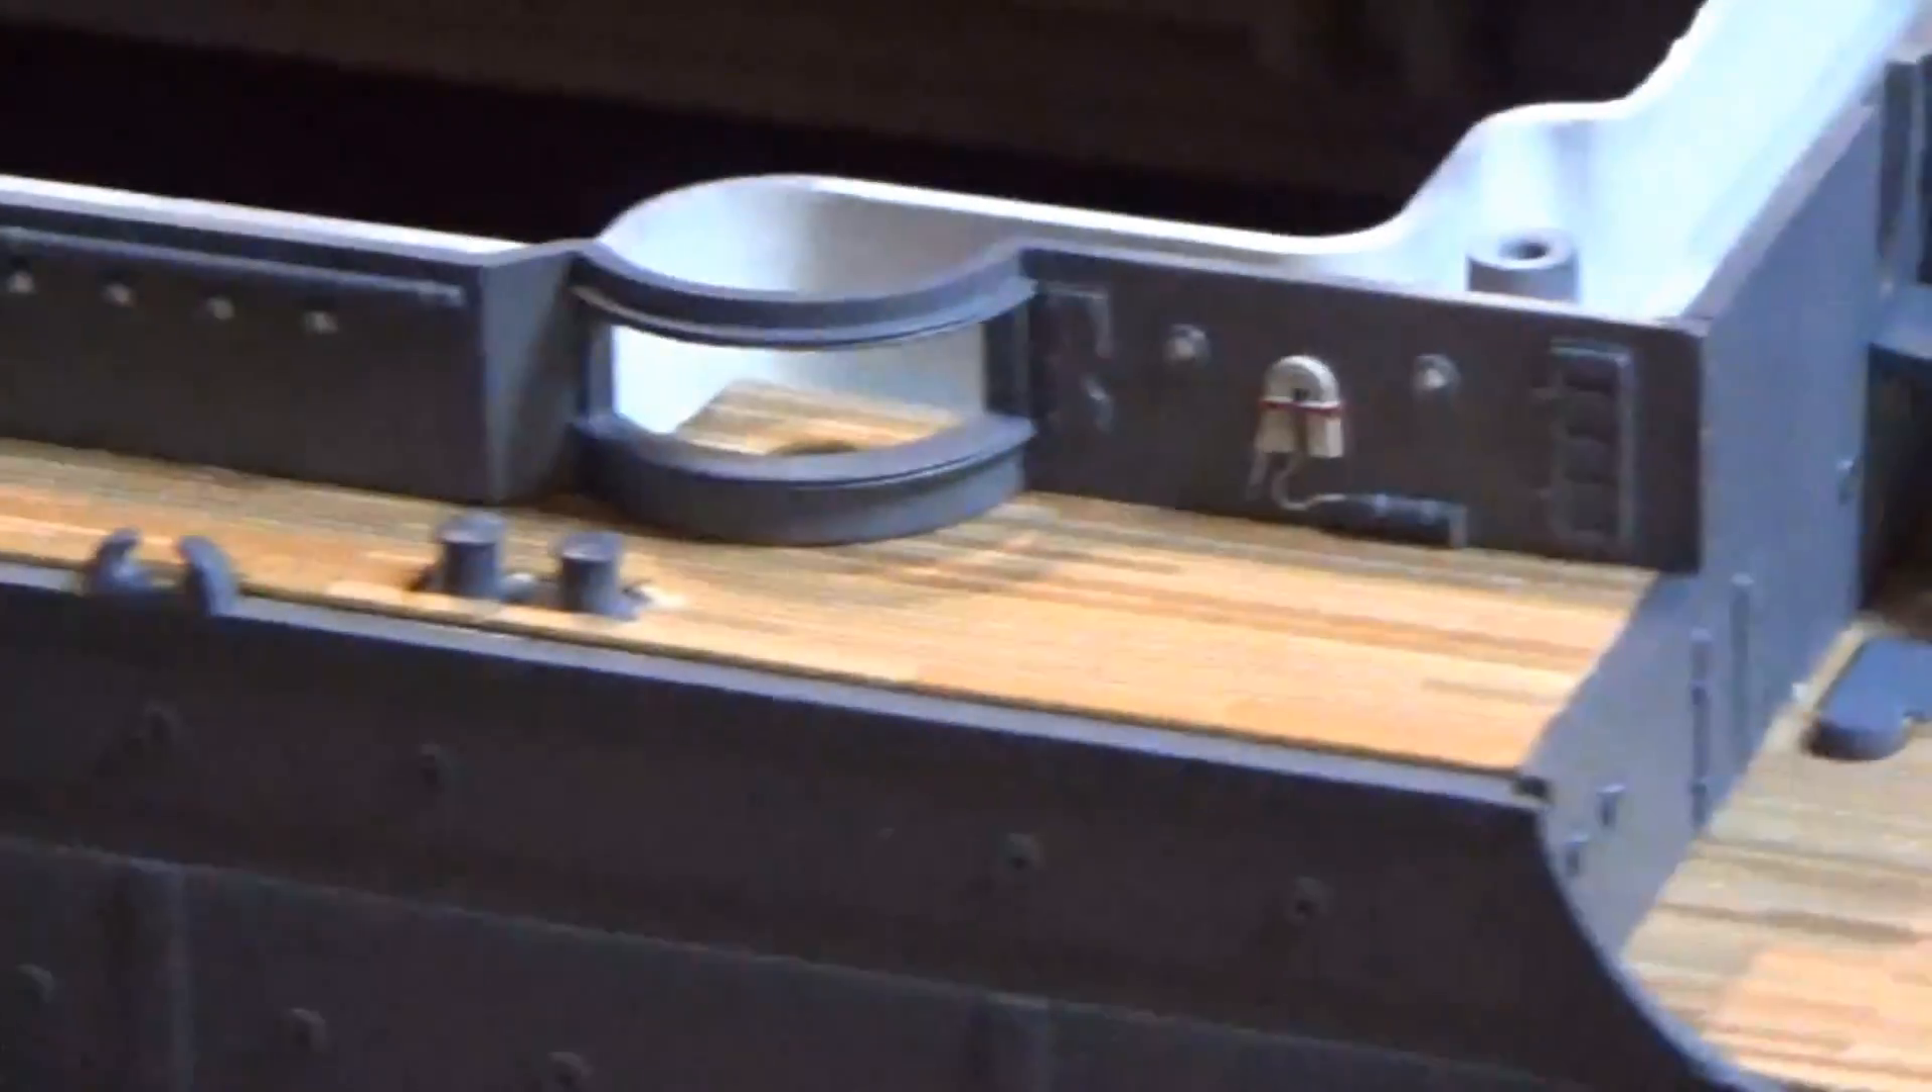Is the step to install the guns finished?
No.